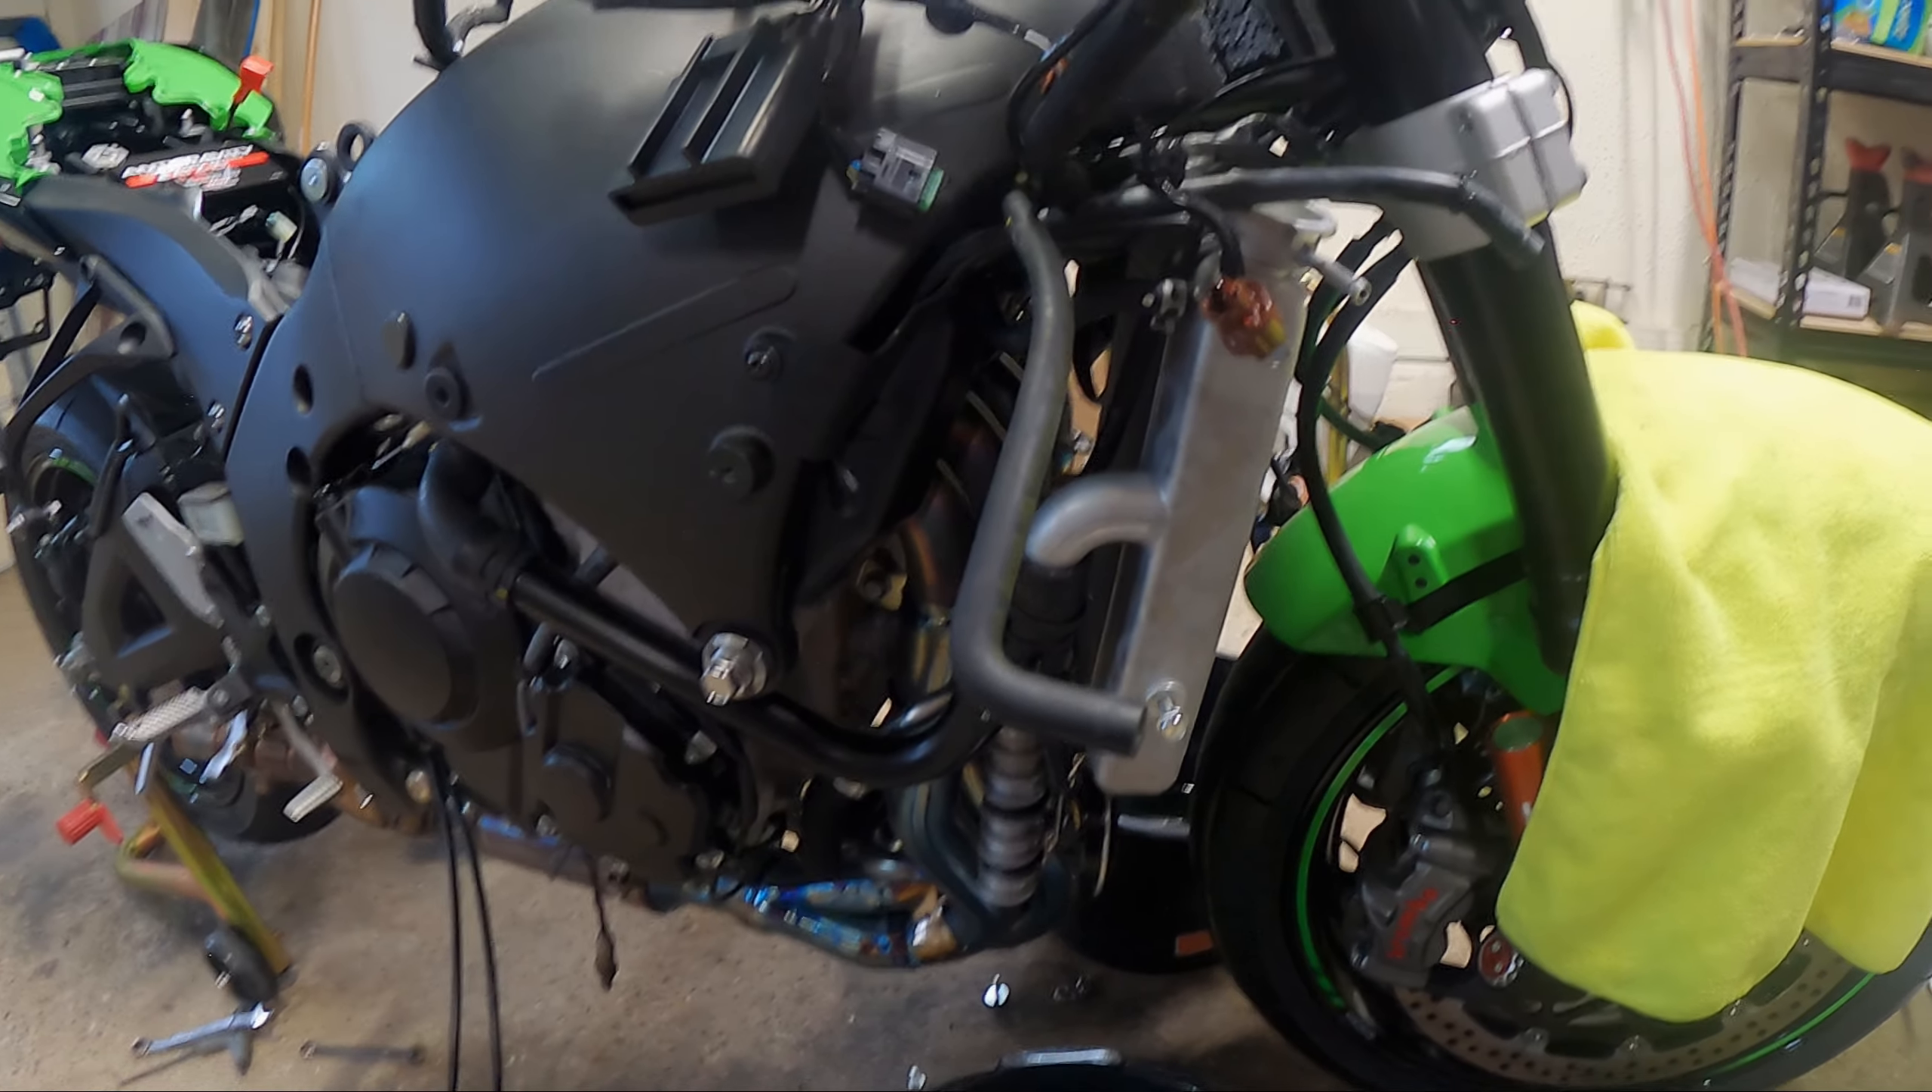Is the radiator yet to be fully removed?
Yes.